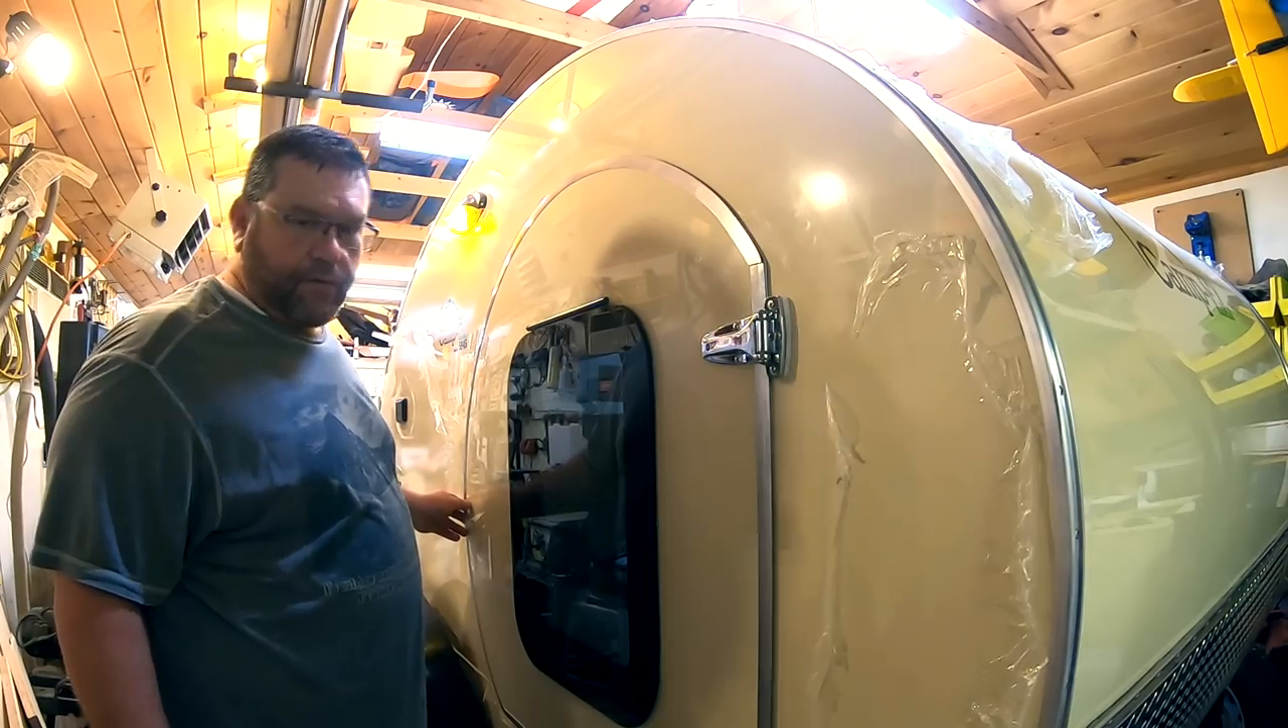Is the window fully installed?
Yes.